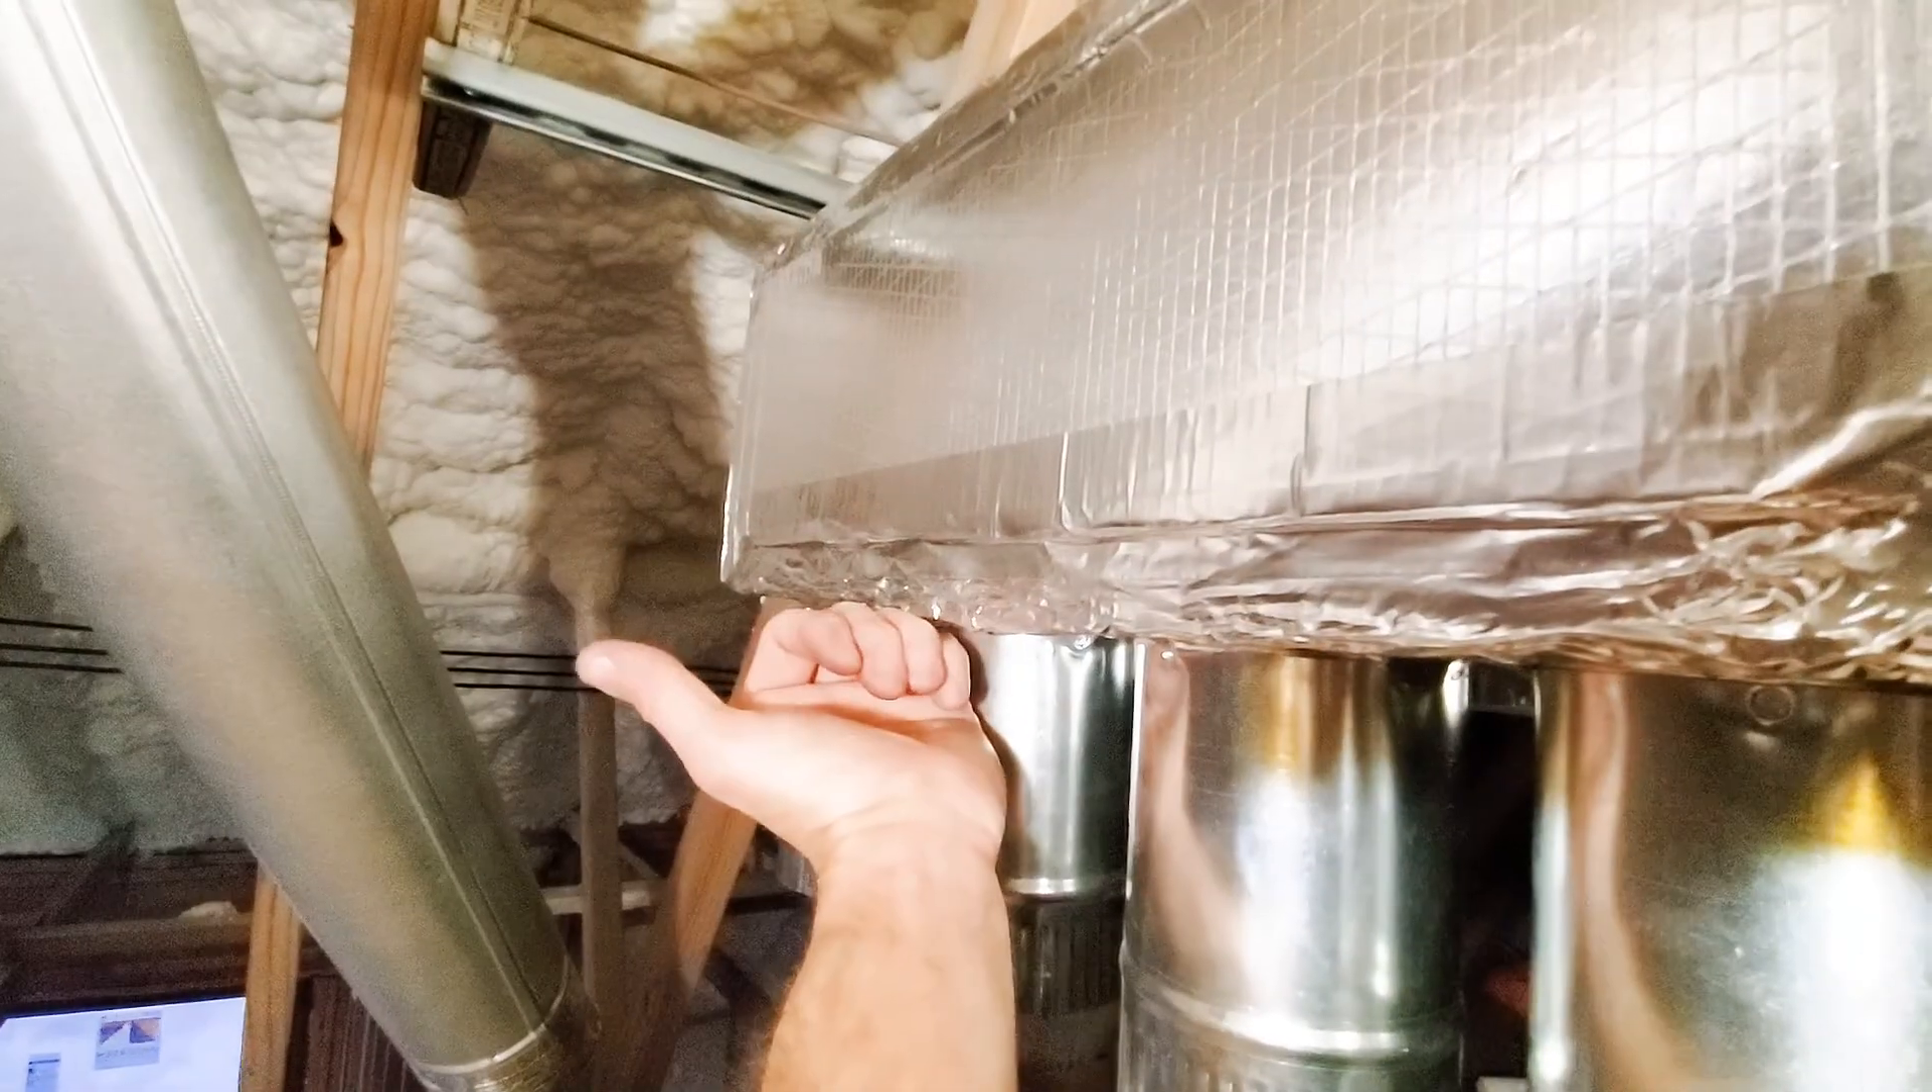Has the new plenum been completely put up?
Yes.